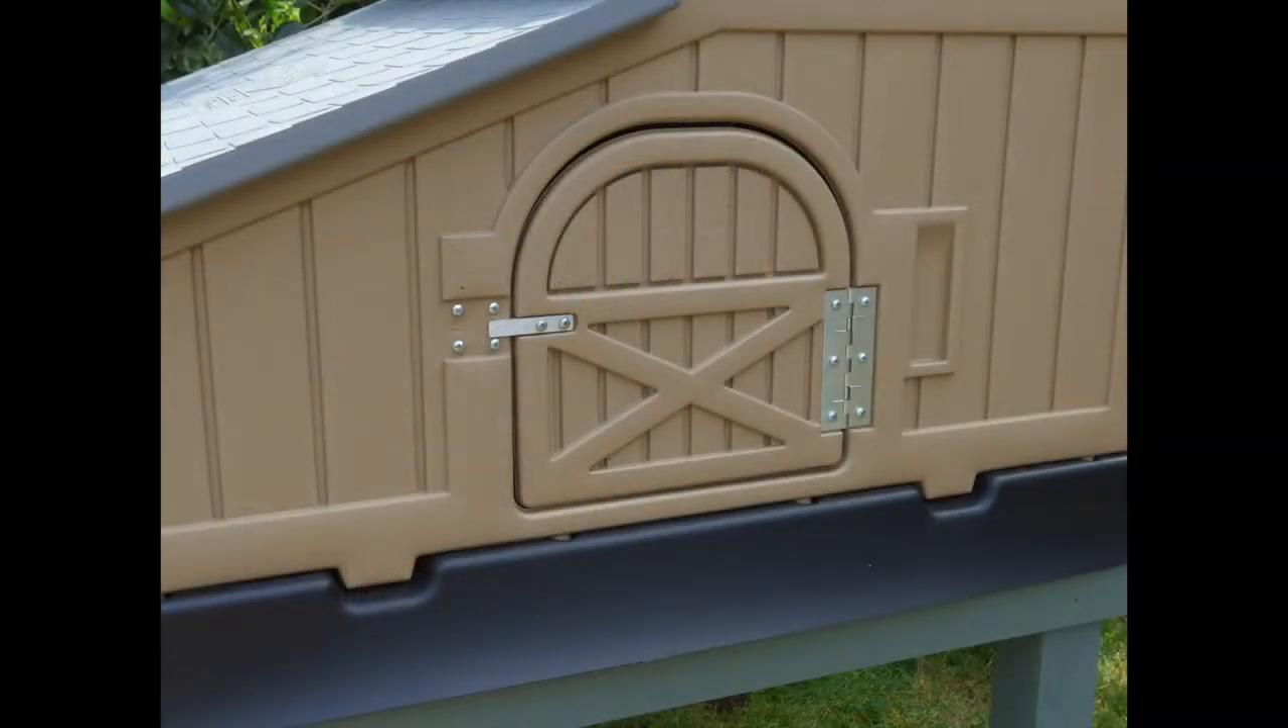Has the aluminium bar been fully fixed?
Yes.